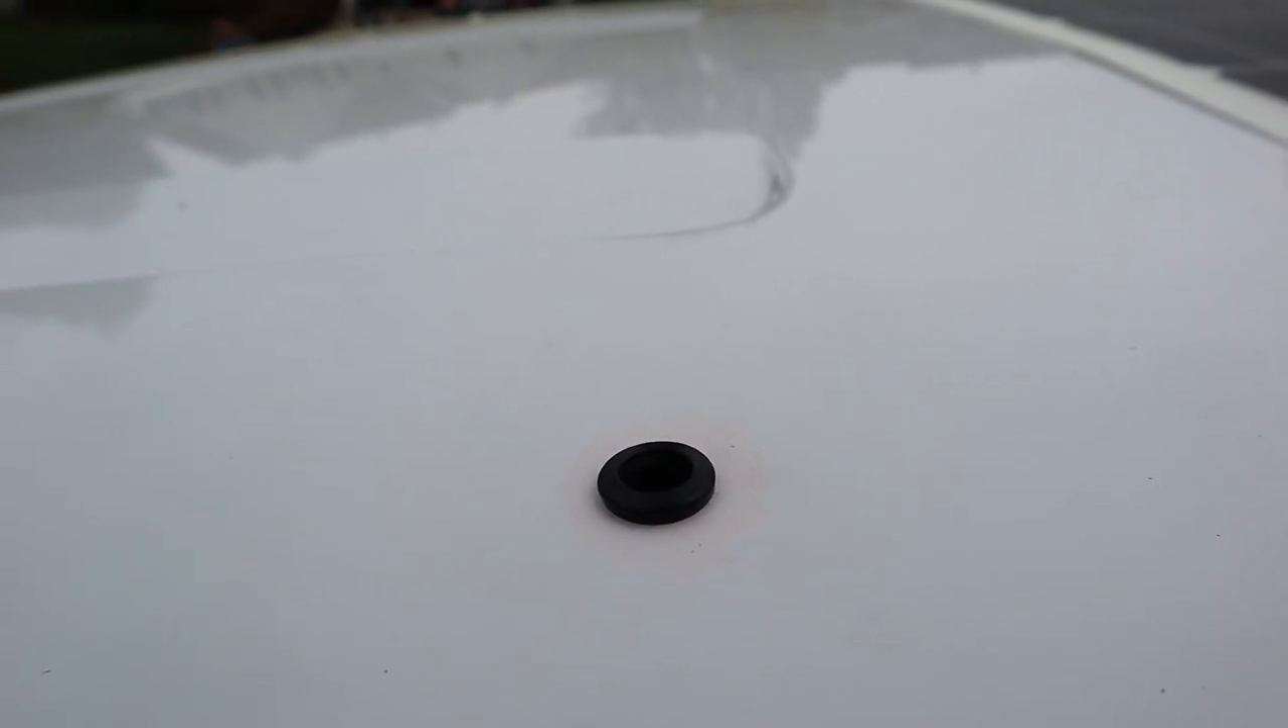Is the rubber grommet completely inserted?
Yes.